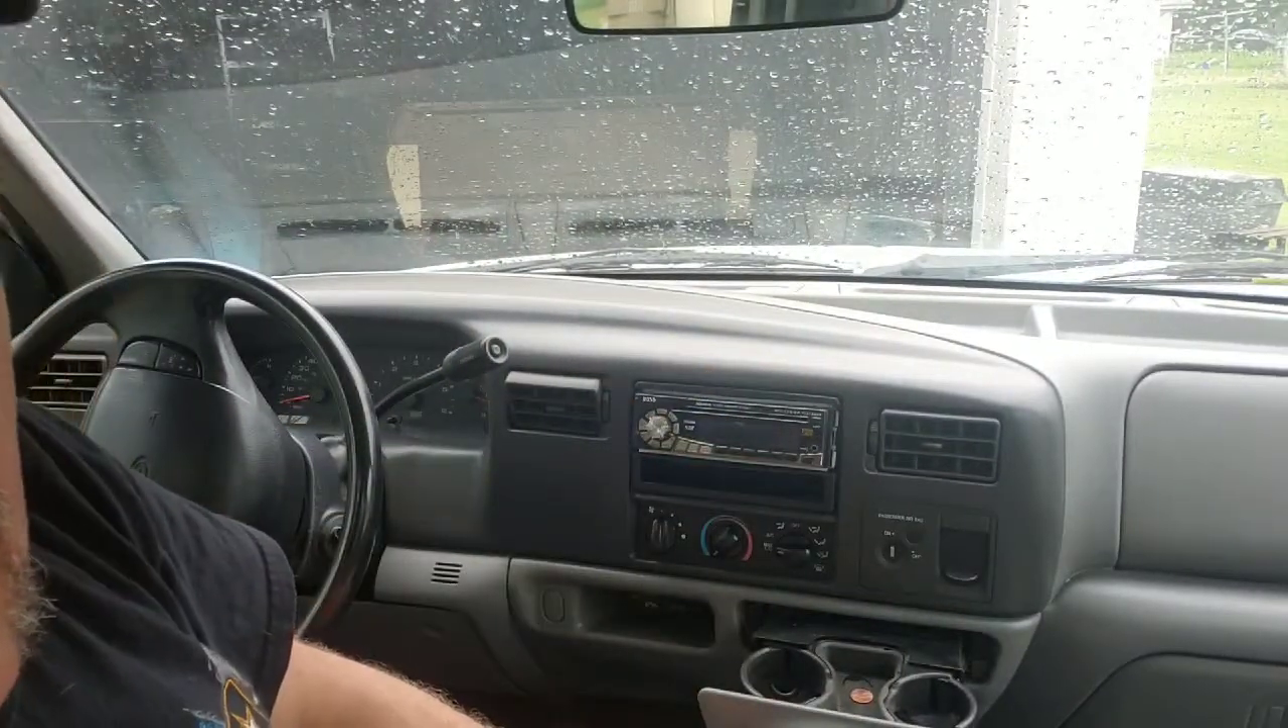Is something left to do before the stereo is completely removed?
Yes.